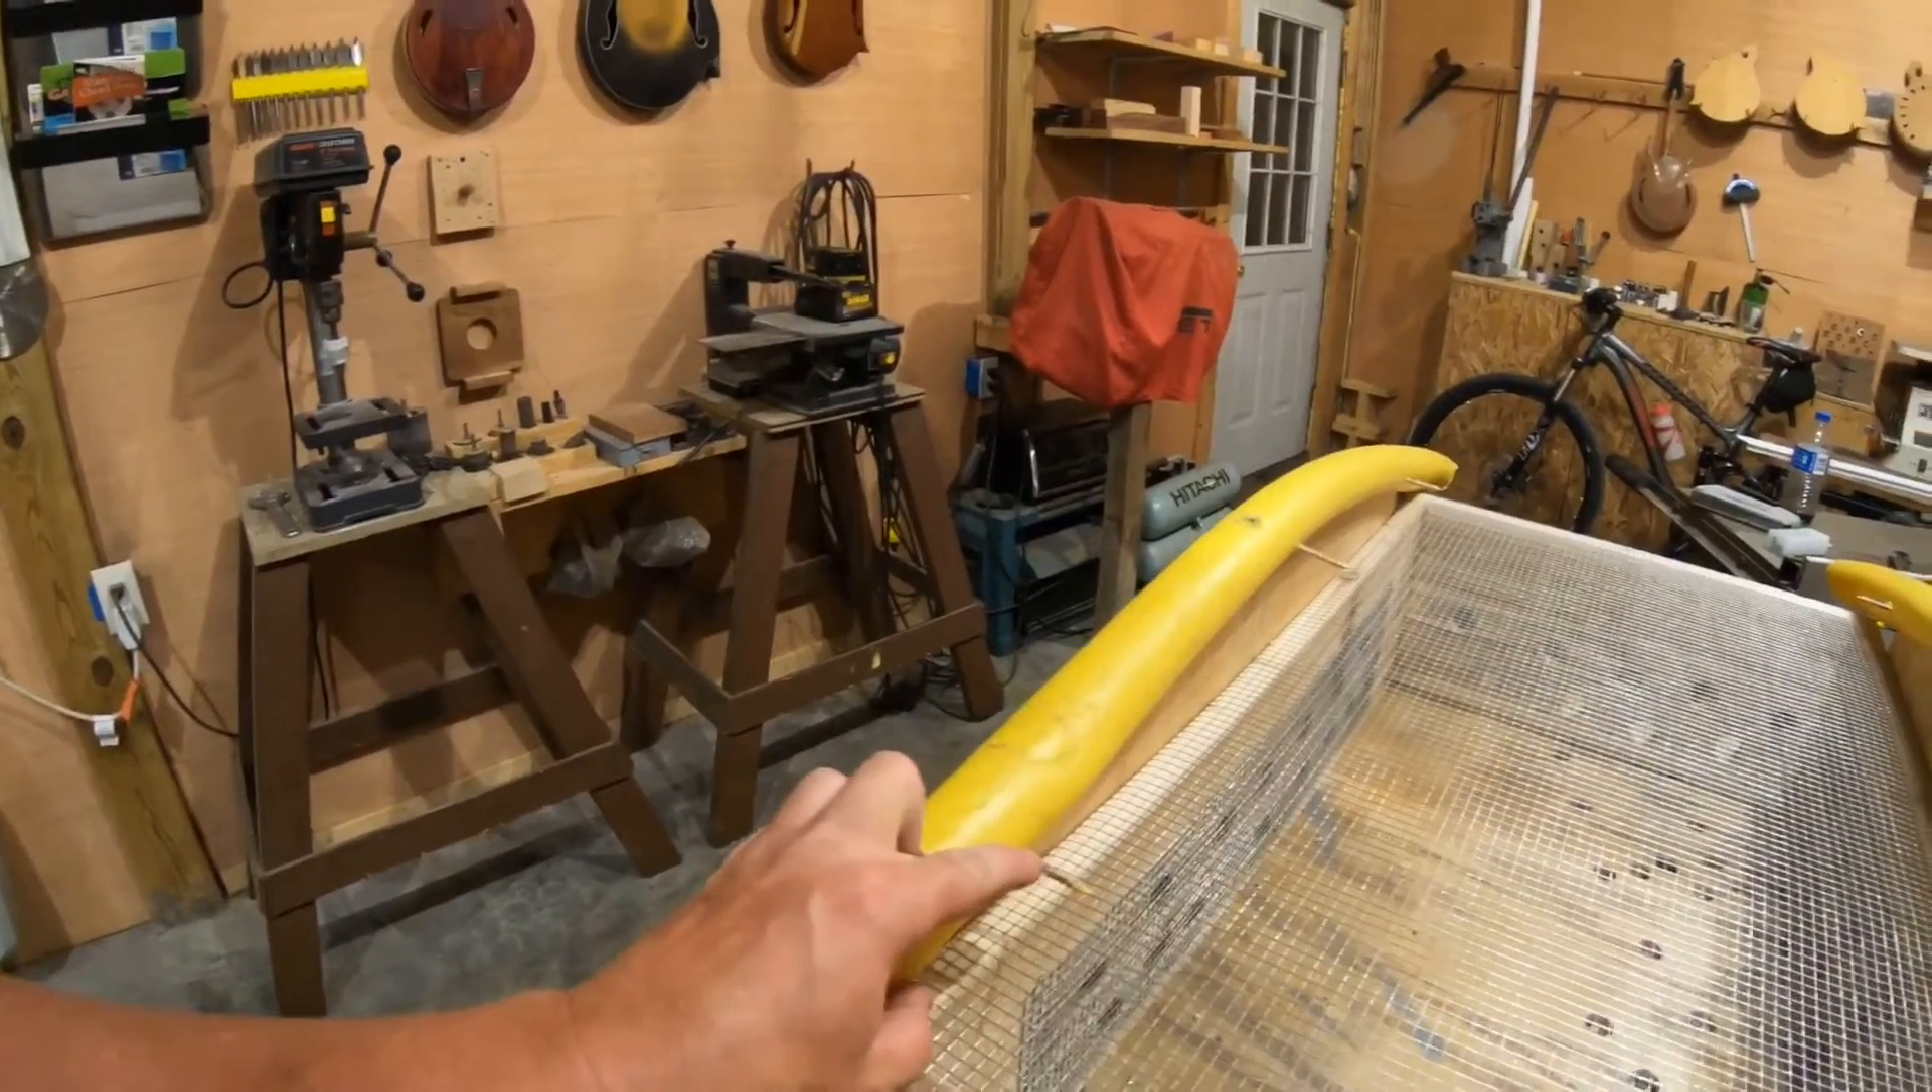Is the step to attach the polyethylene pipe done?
Yes.